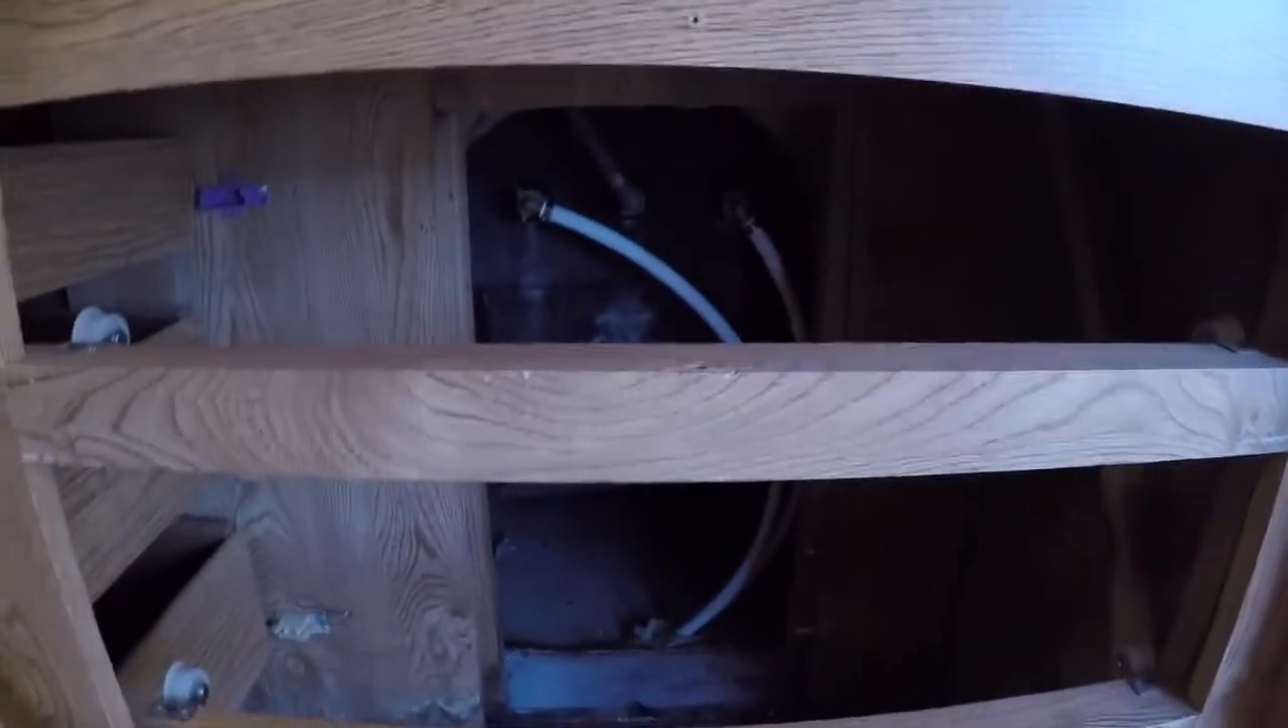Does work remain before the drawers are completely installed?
Yes.